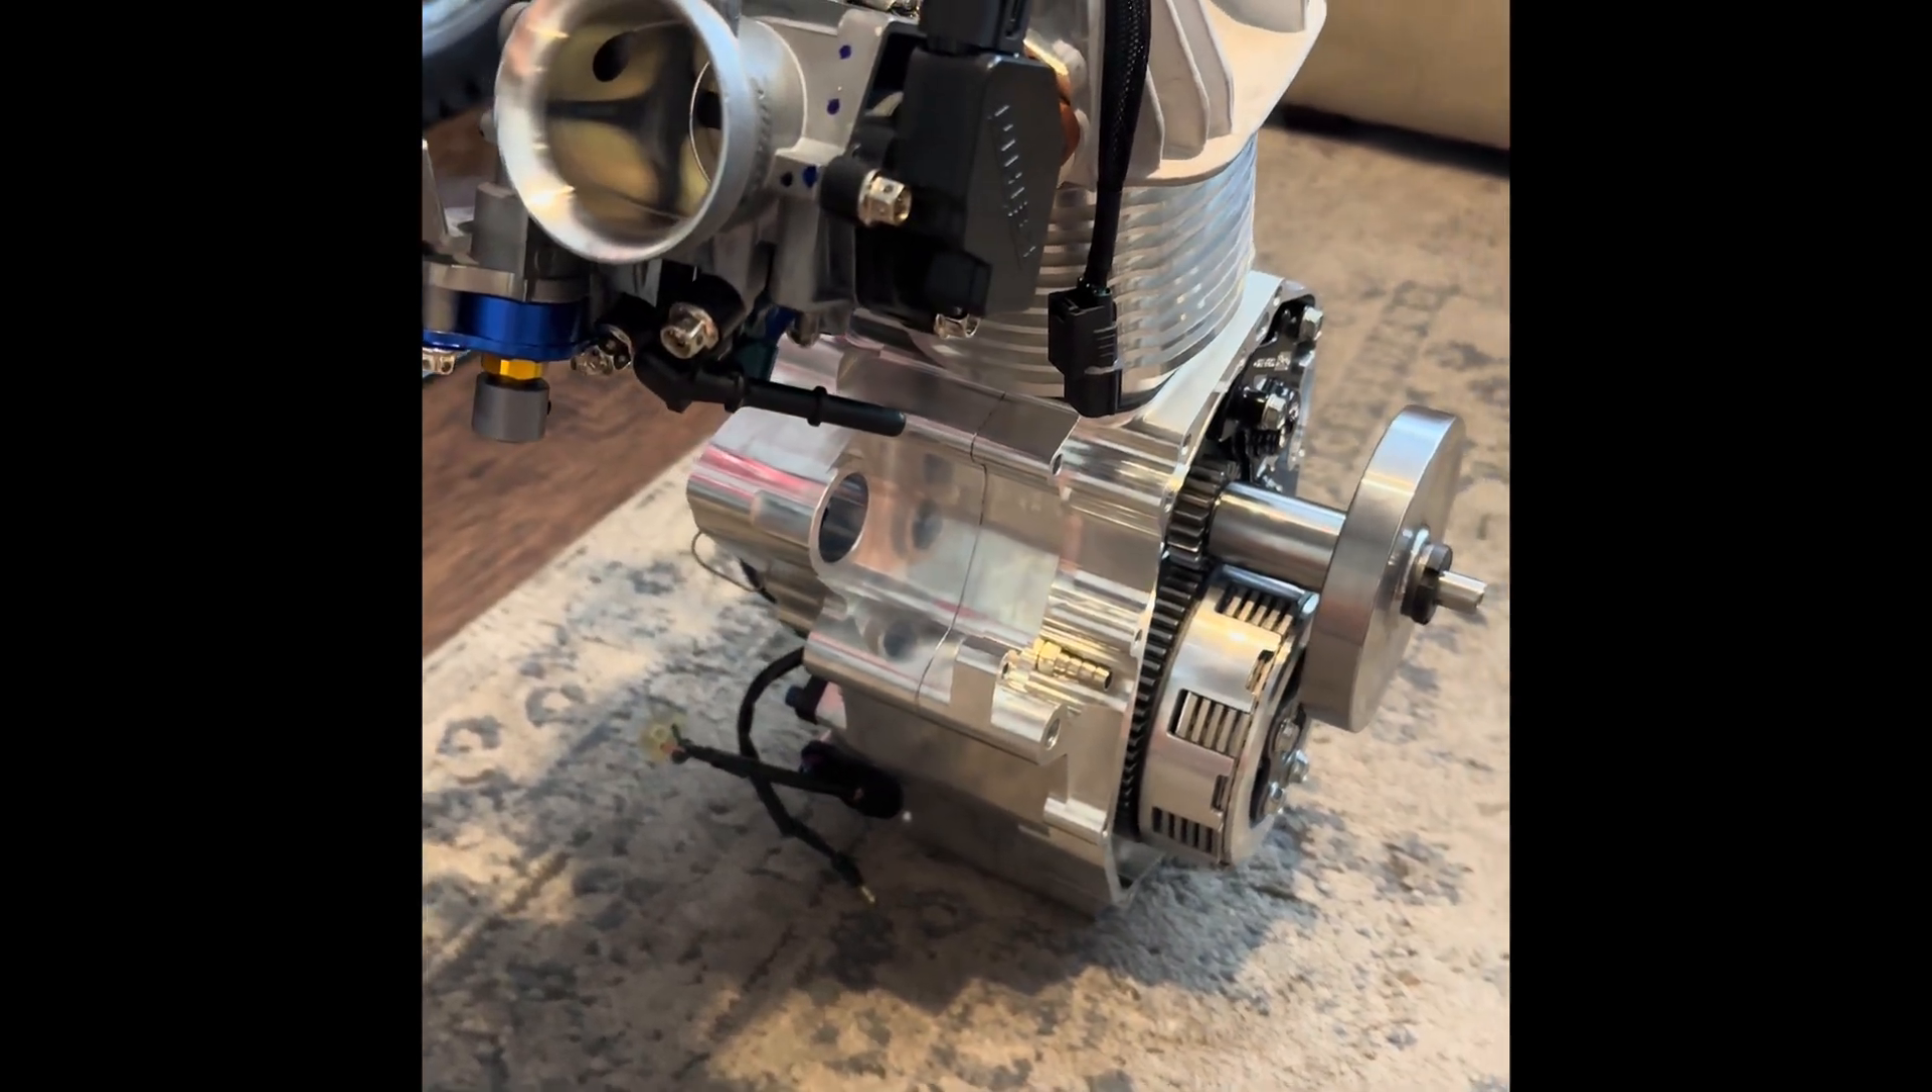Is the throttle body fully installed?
Yes.